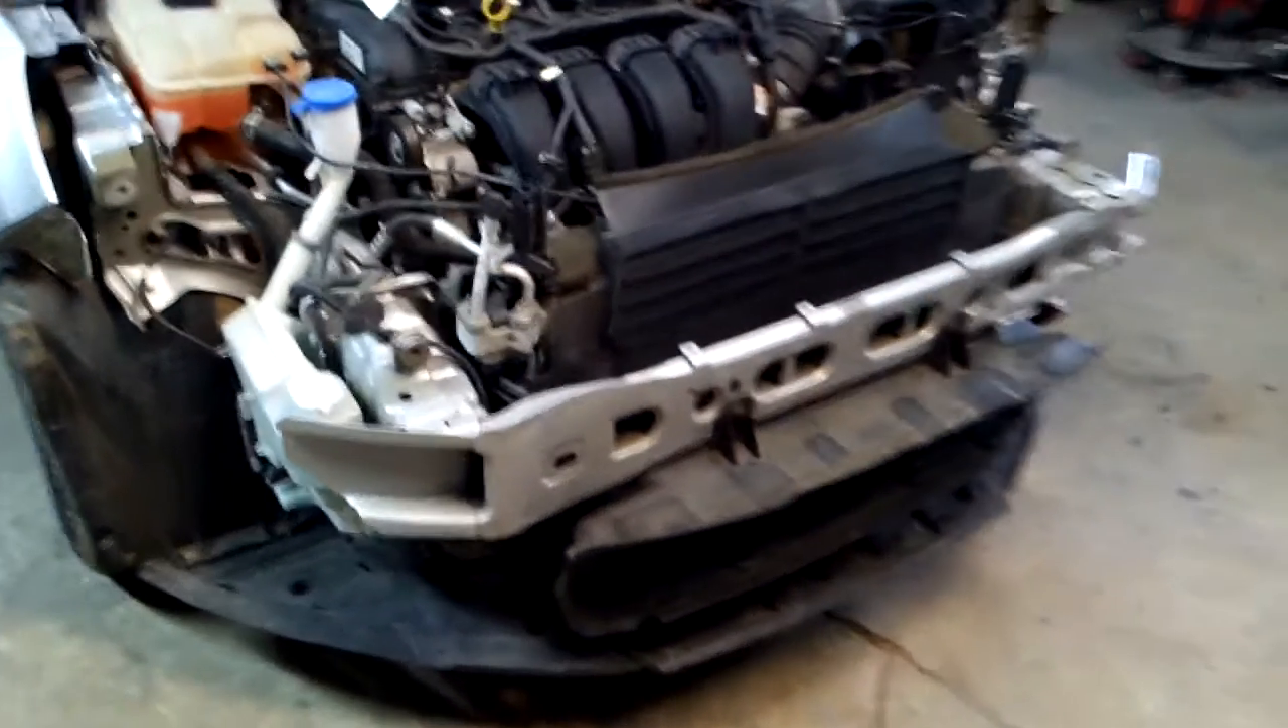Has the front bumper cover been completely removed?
Yes.